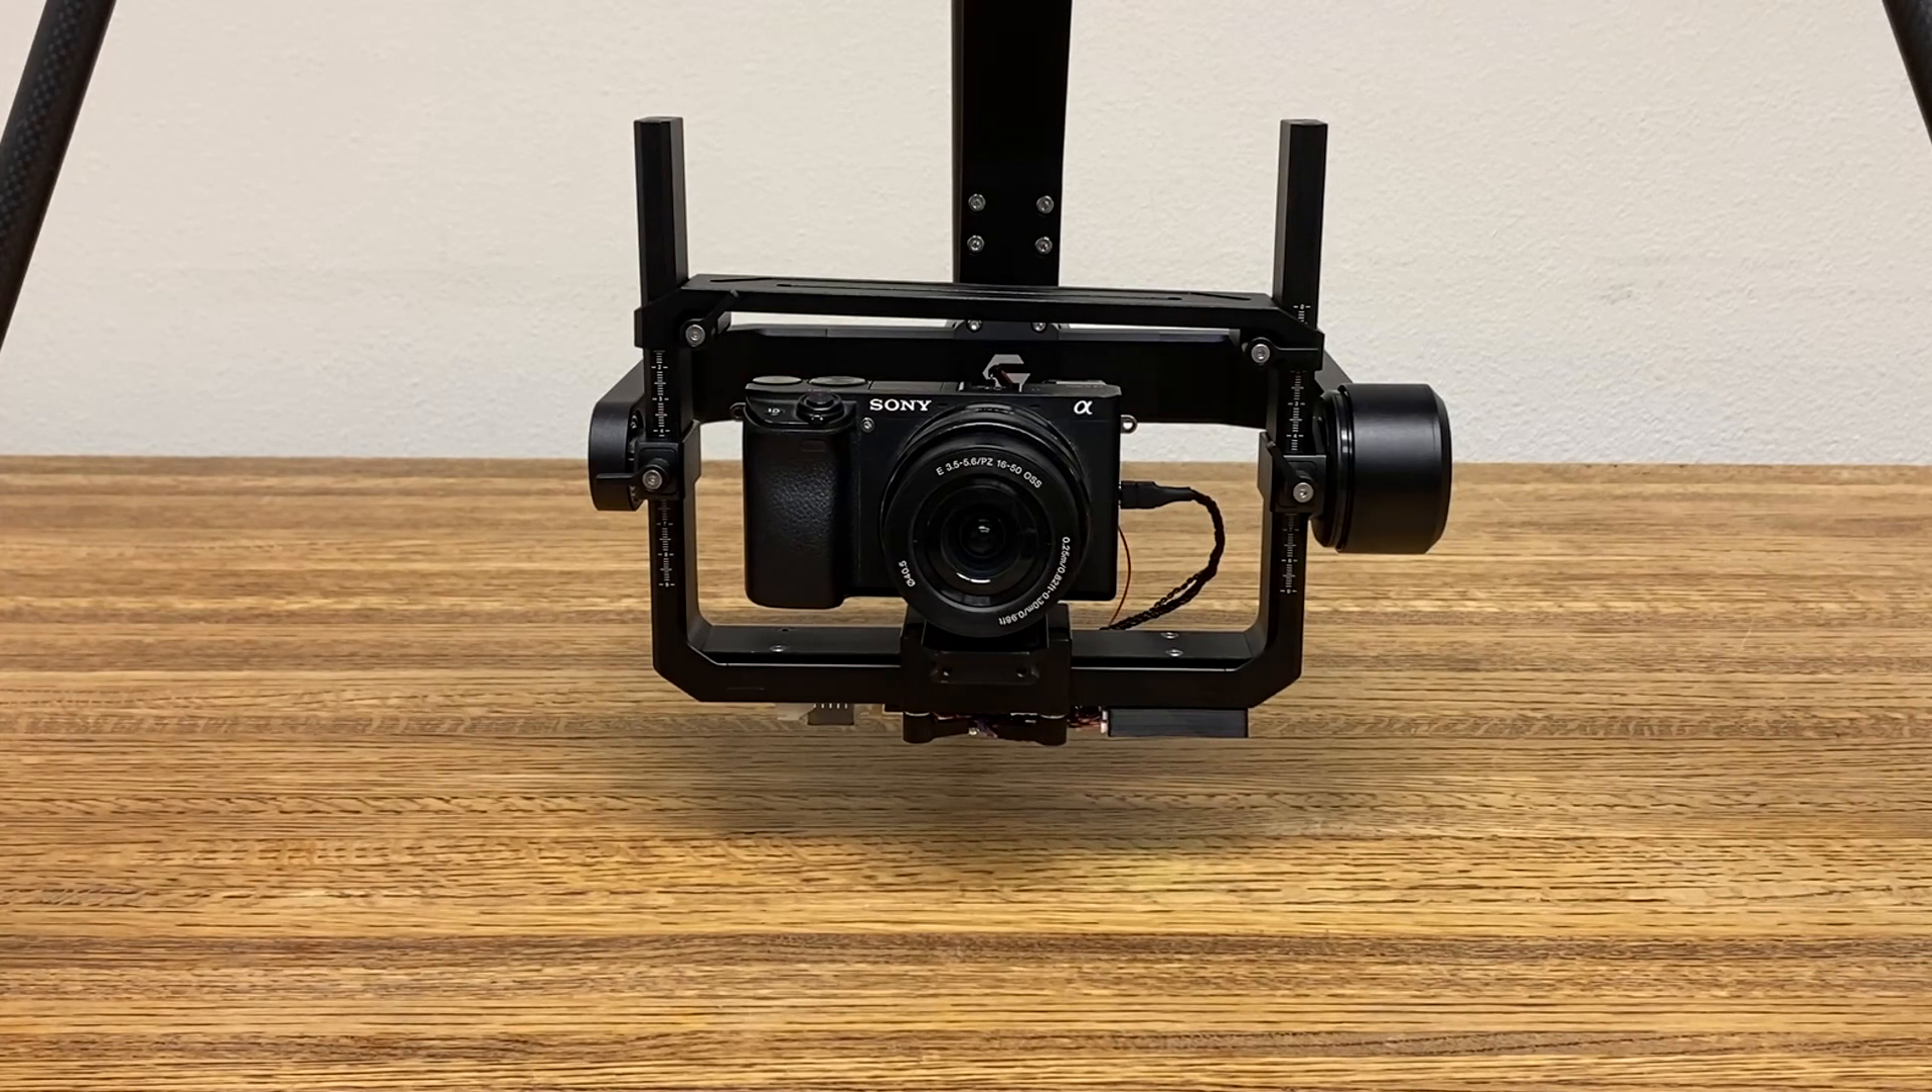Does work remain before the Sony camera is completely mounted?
No.